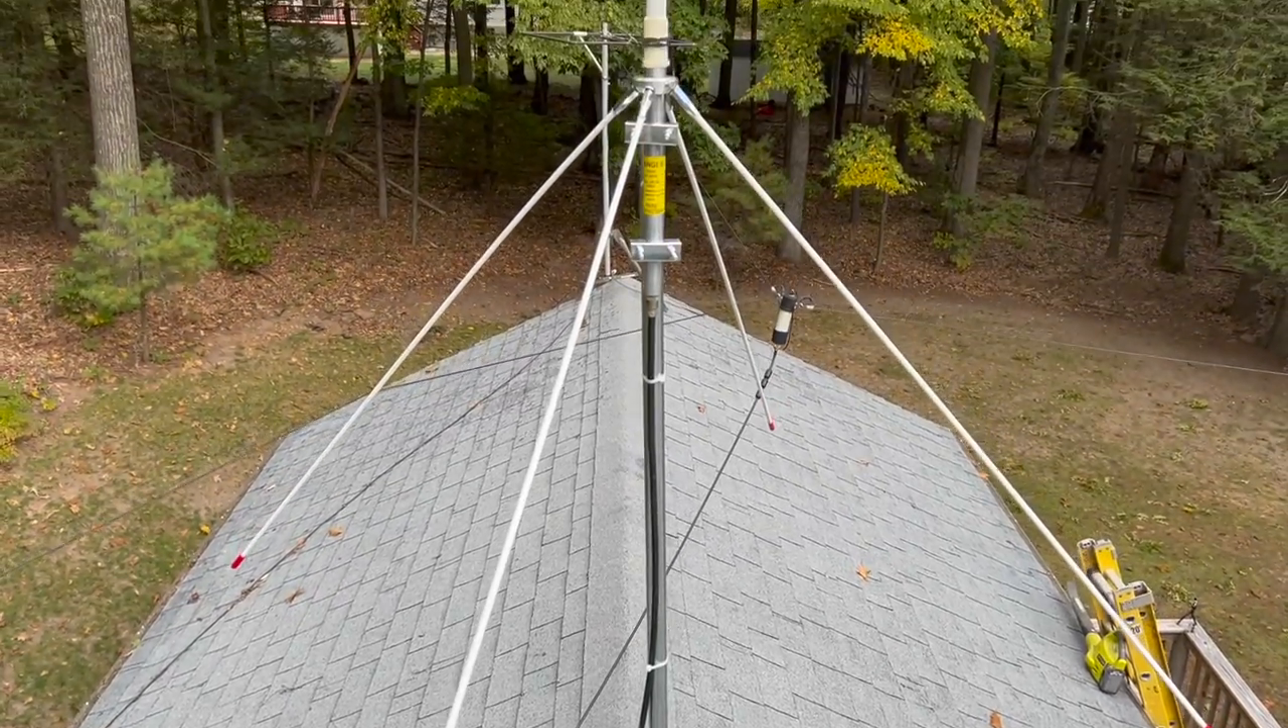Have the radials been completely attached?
Yes.